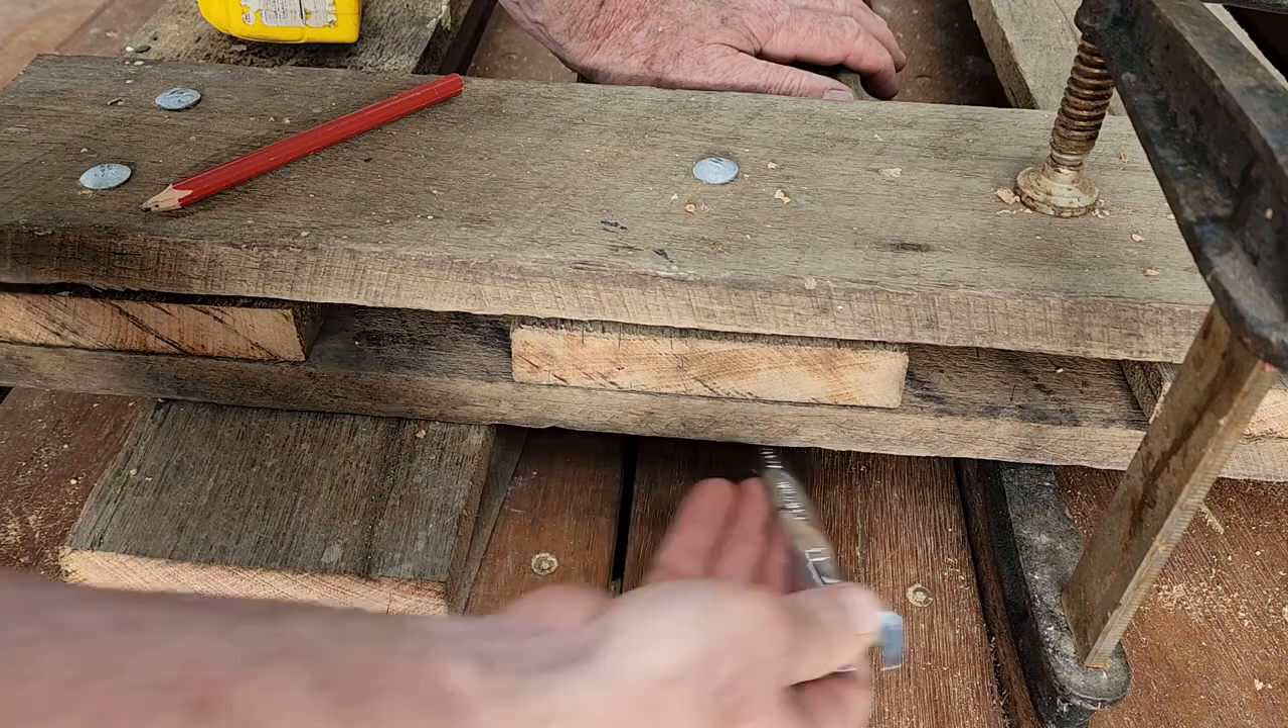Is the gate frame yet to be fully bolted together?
Yes.